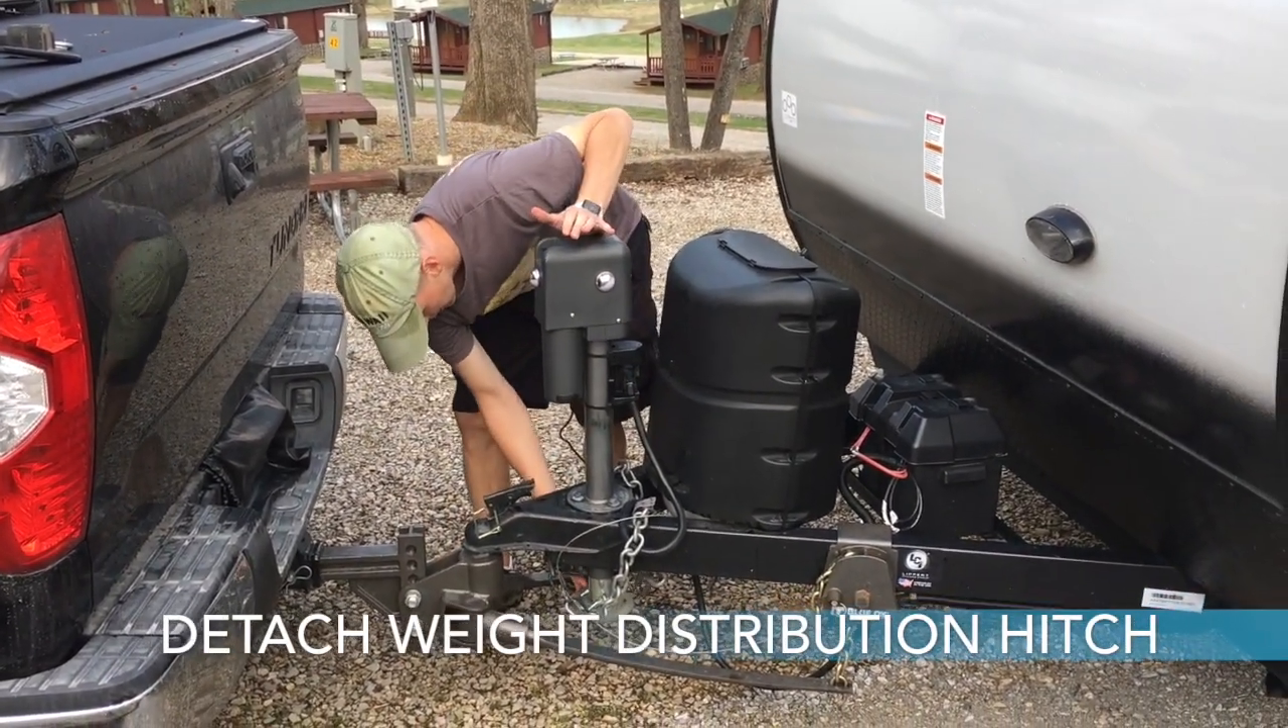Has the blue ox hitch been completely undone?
No.